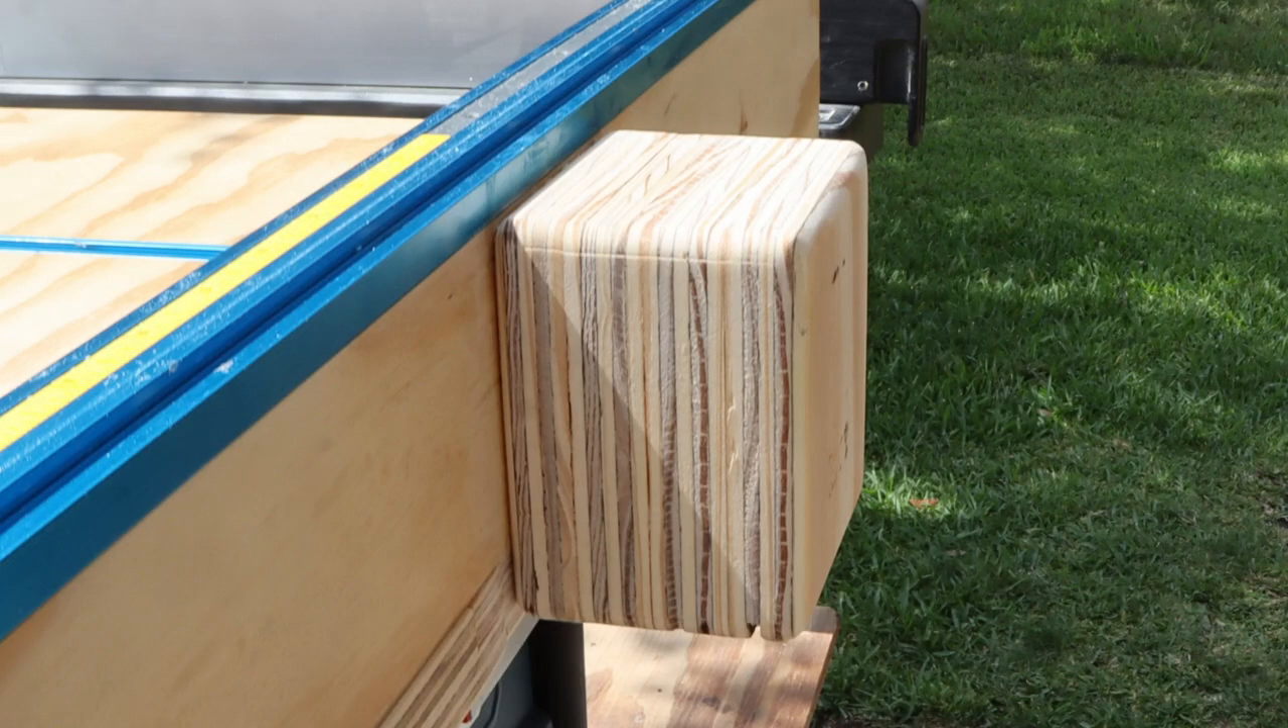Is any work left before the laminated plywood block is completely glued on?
No.